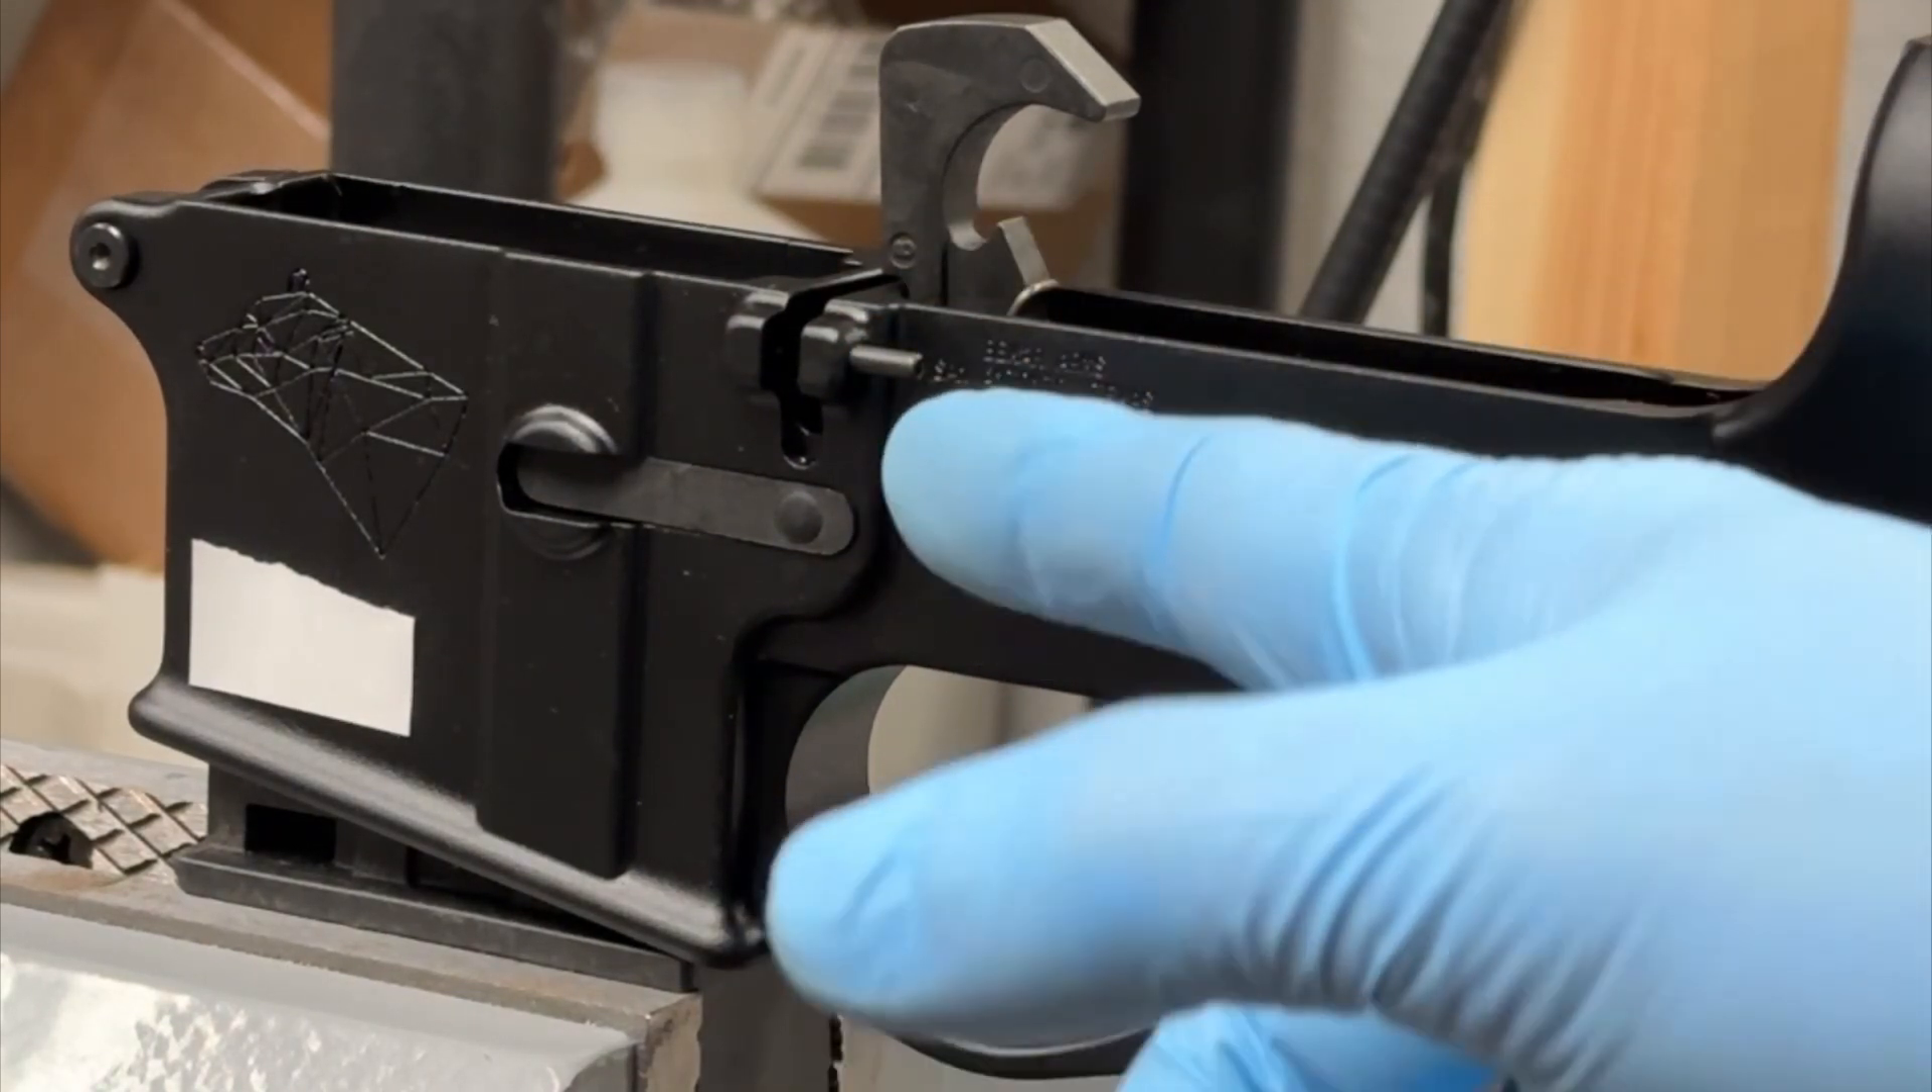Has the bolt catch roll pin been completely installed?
No.